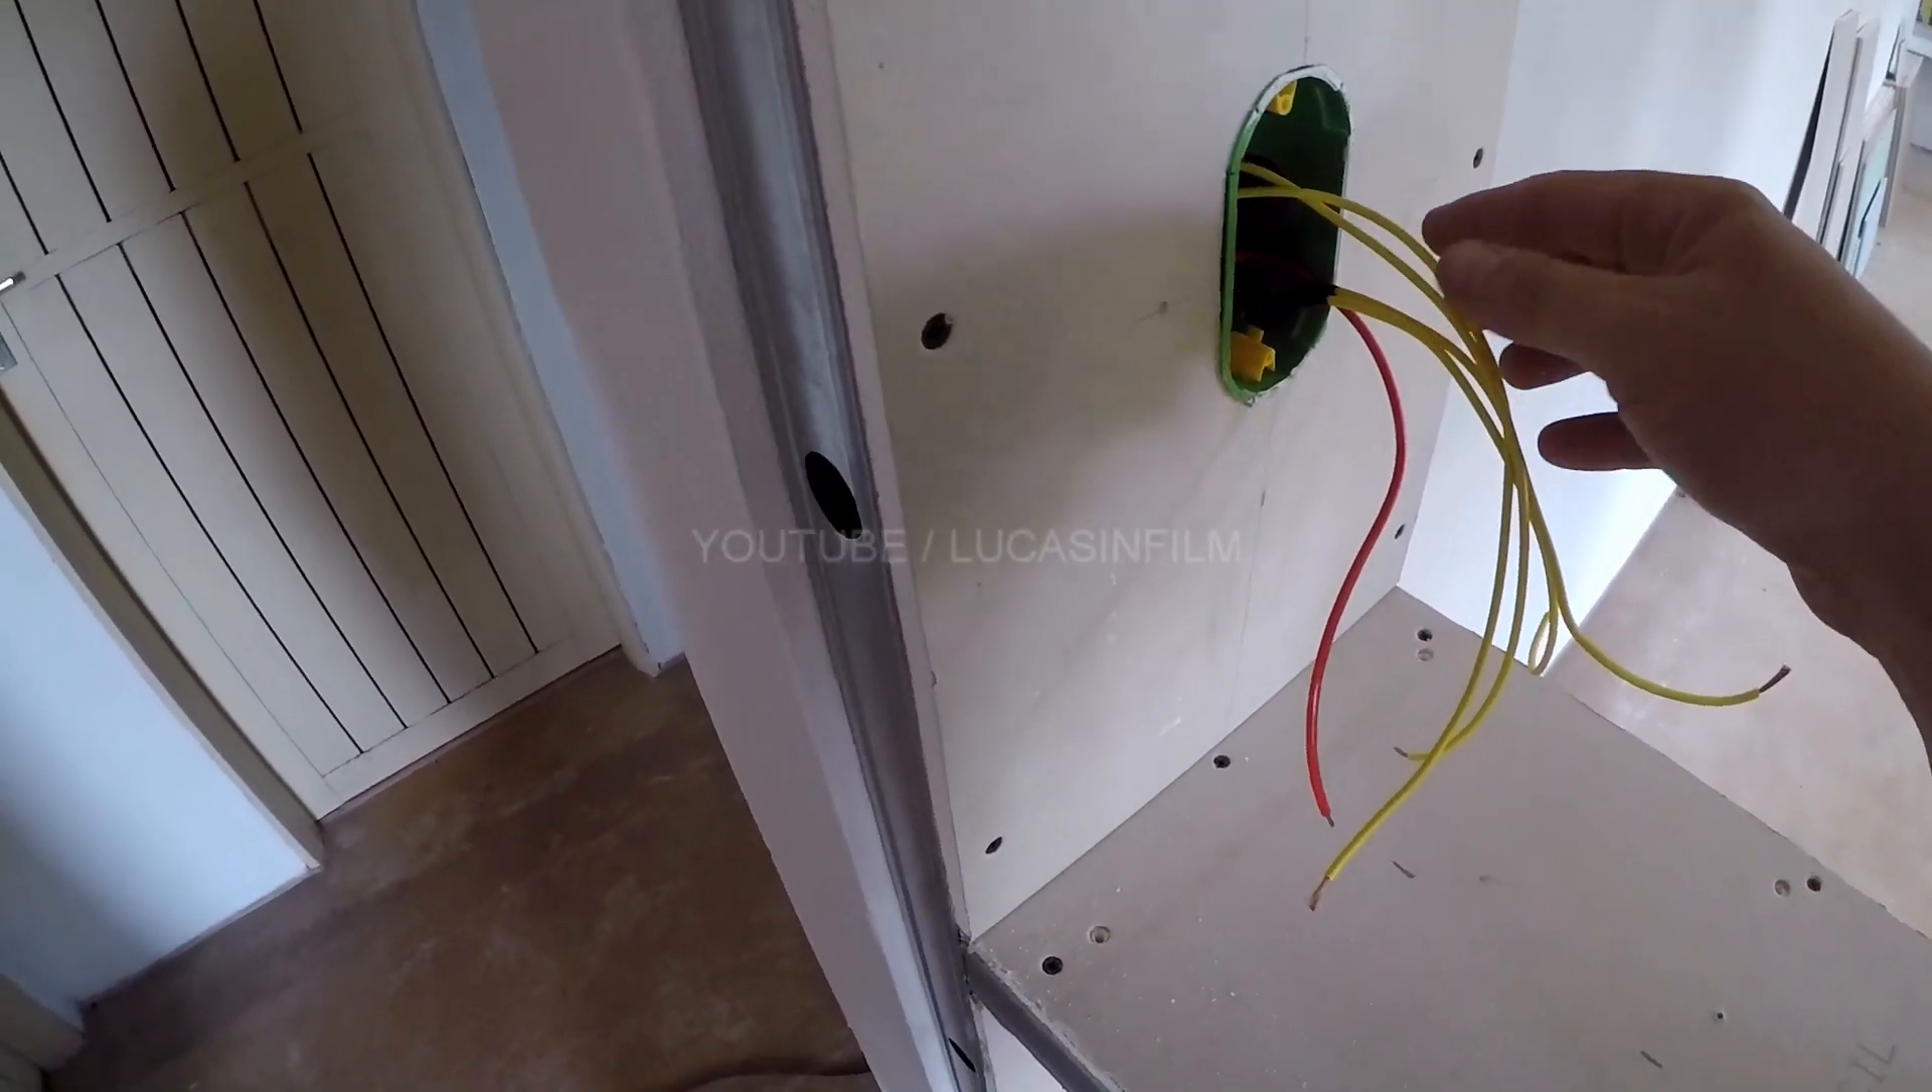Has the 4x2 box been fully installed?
Yes.